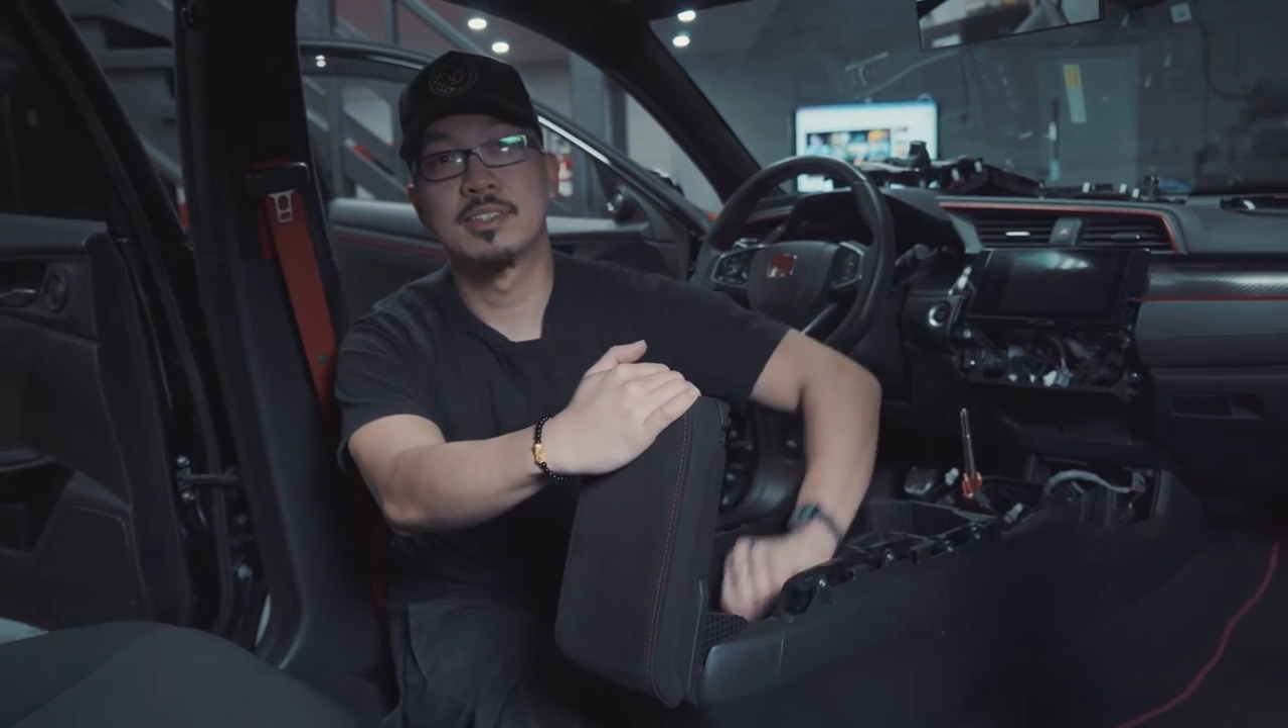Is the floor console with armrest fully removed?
No.